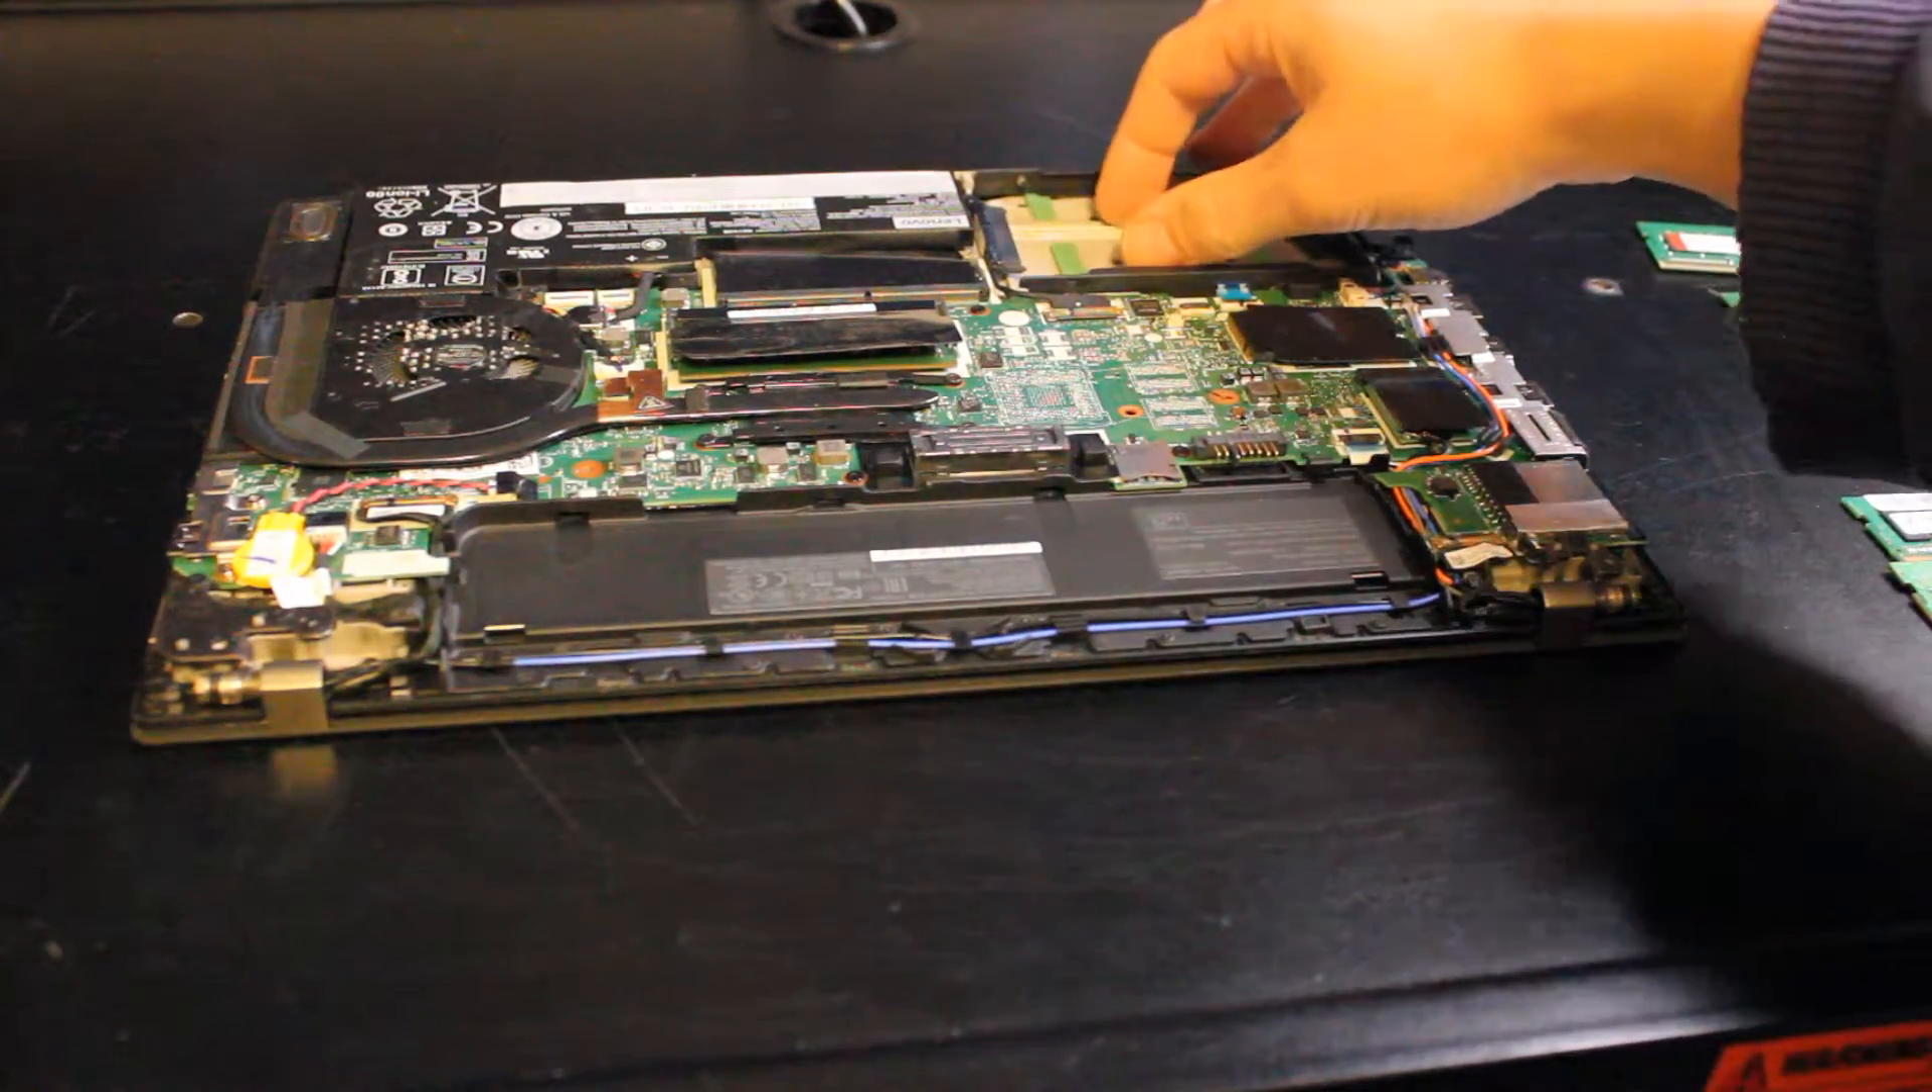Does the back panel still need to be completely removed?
No.